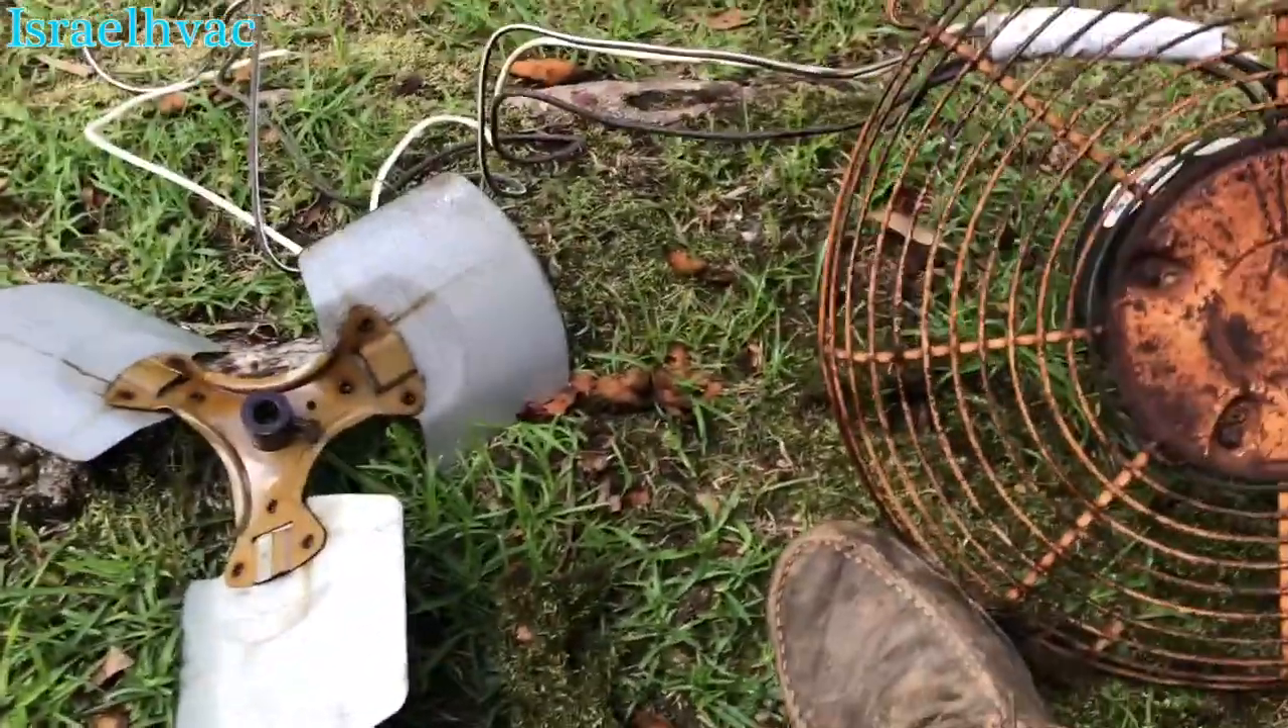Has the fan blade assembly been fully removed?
Yes.